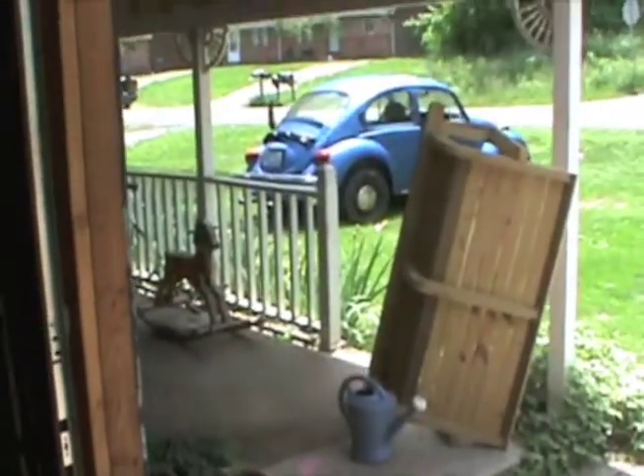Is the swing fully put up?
No.